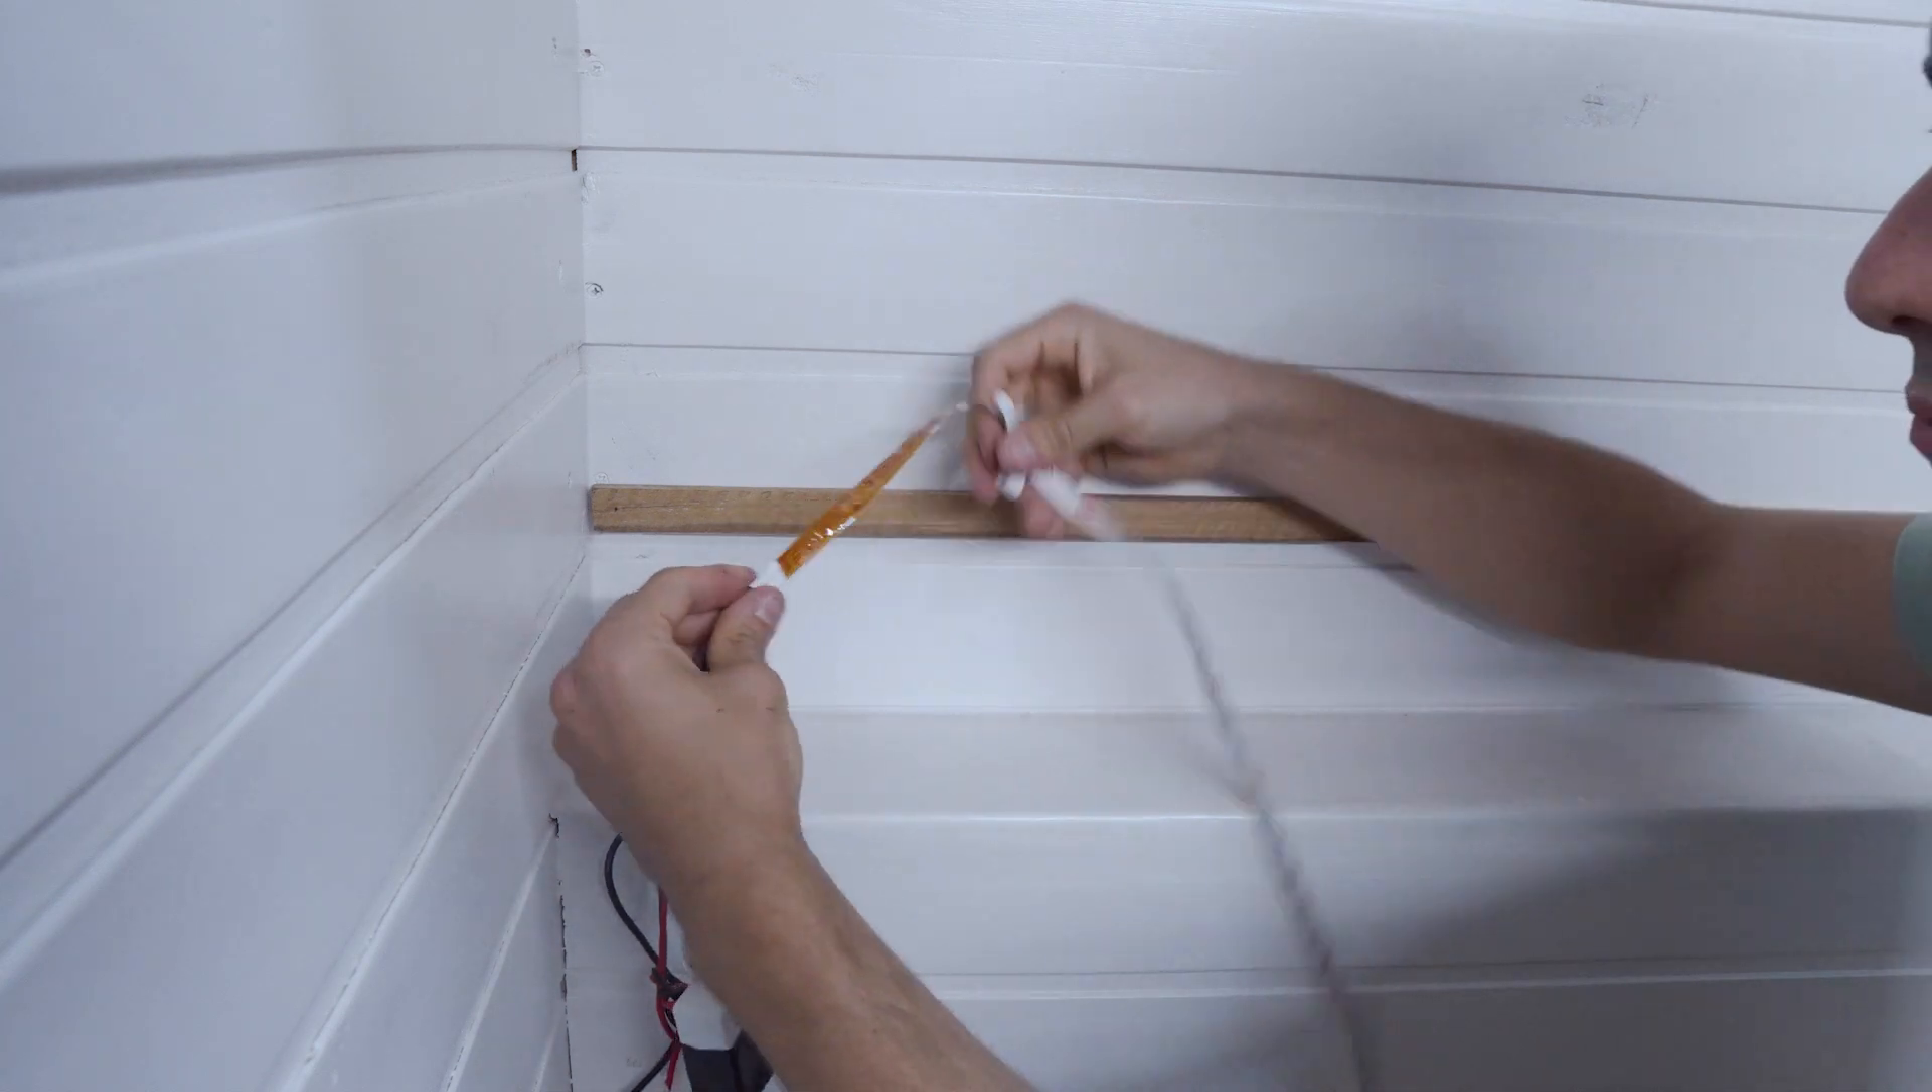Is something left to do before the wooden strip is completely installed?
No.